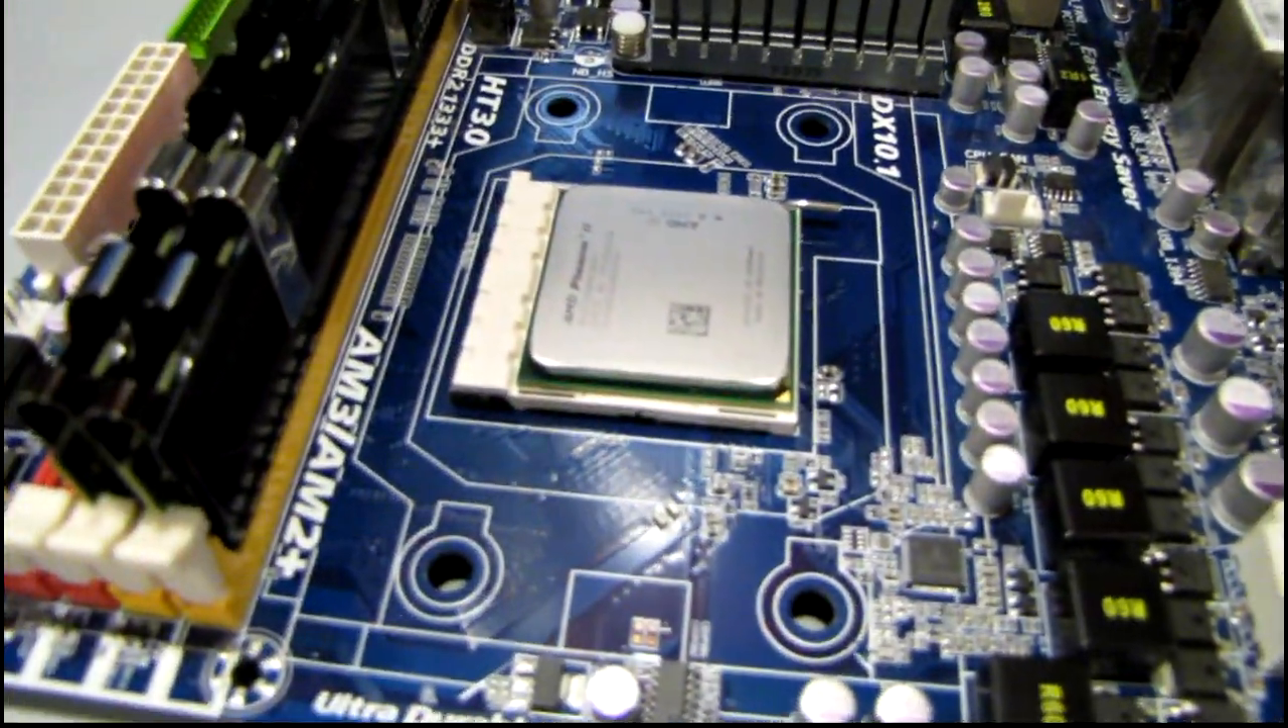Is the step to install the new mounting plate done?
No.